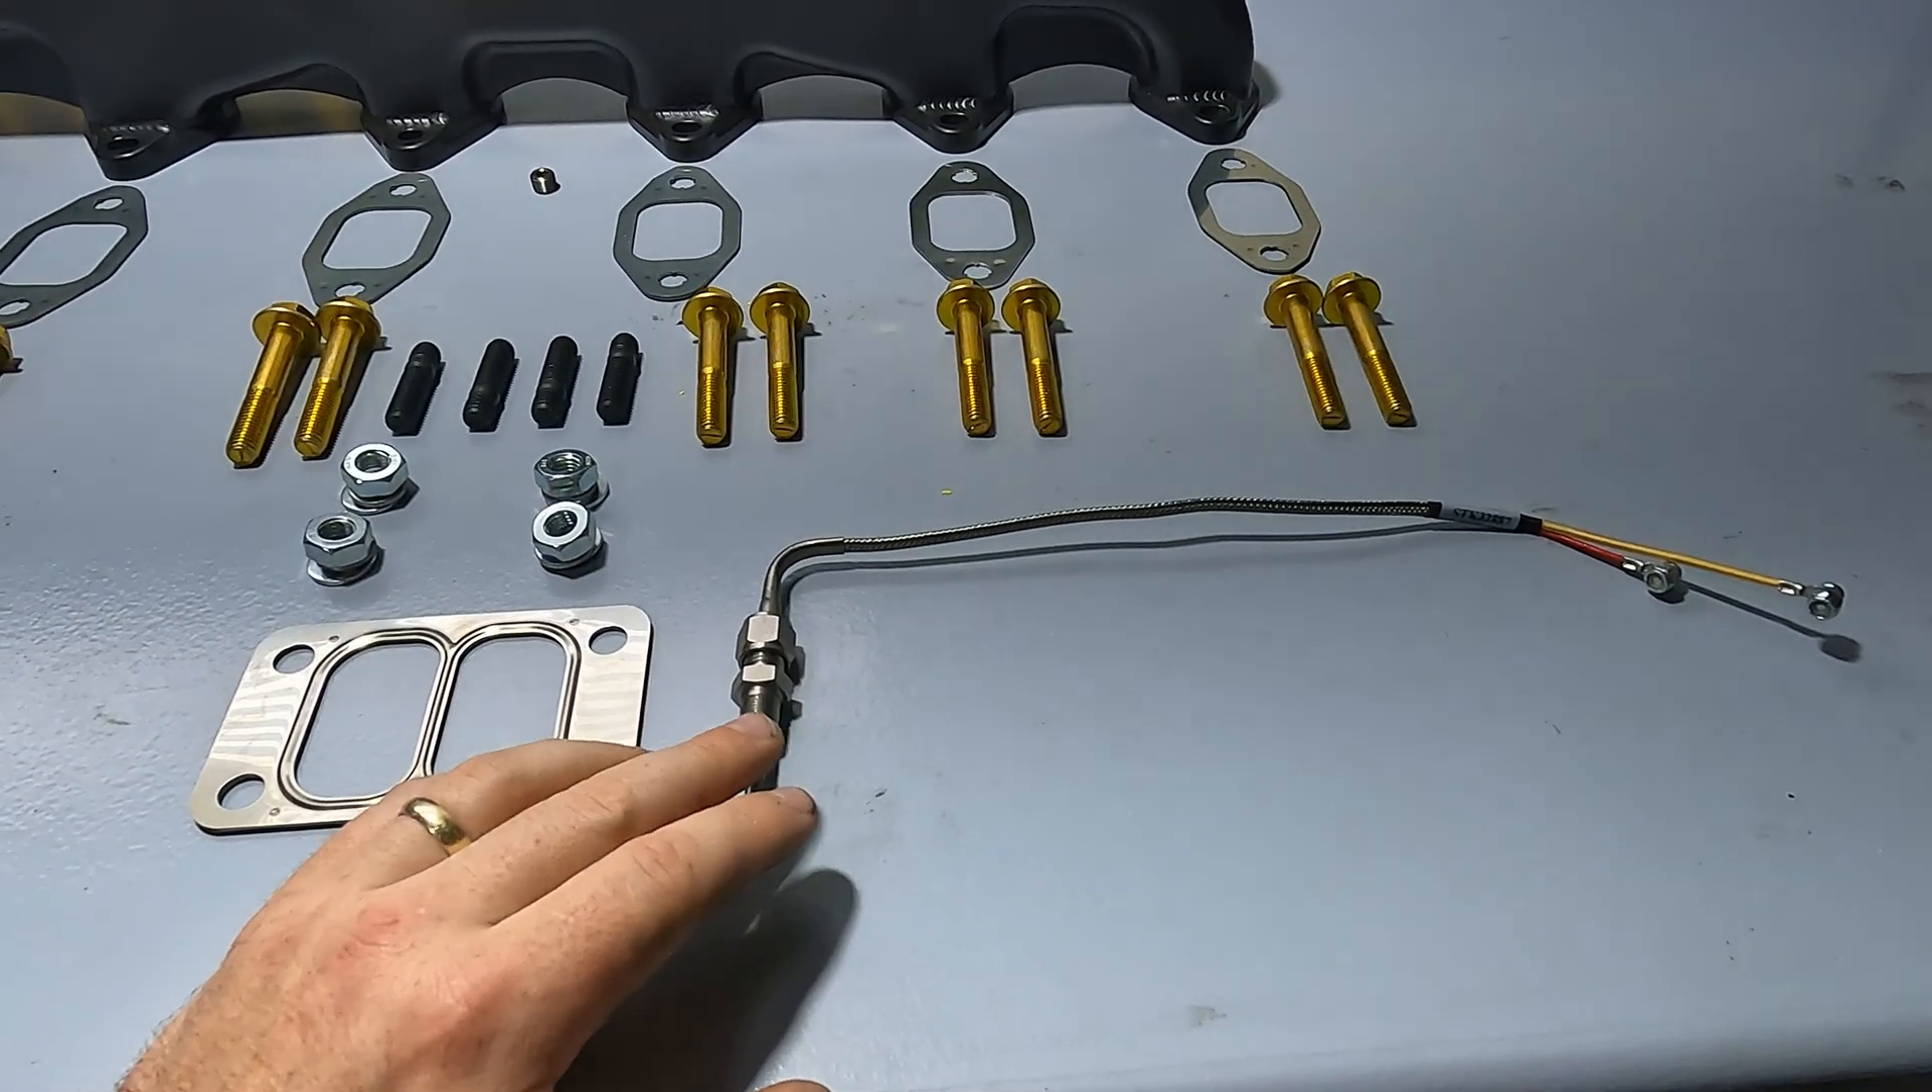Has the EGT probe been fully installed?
No.